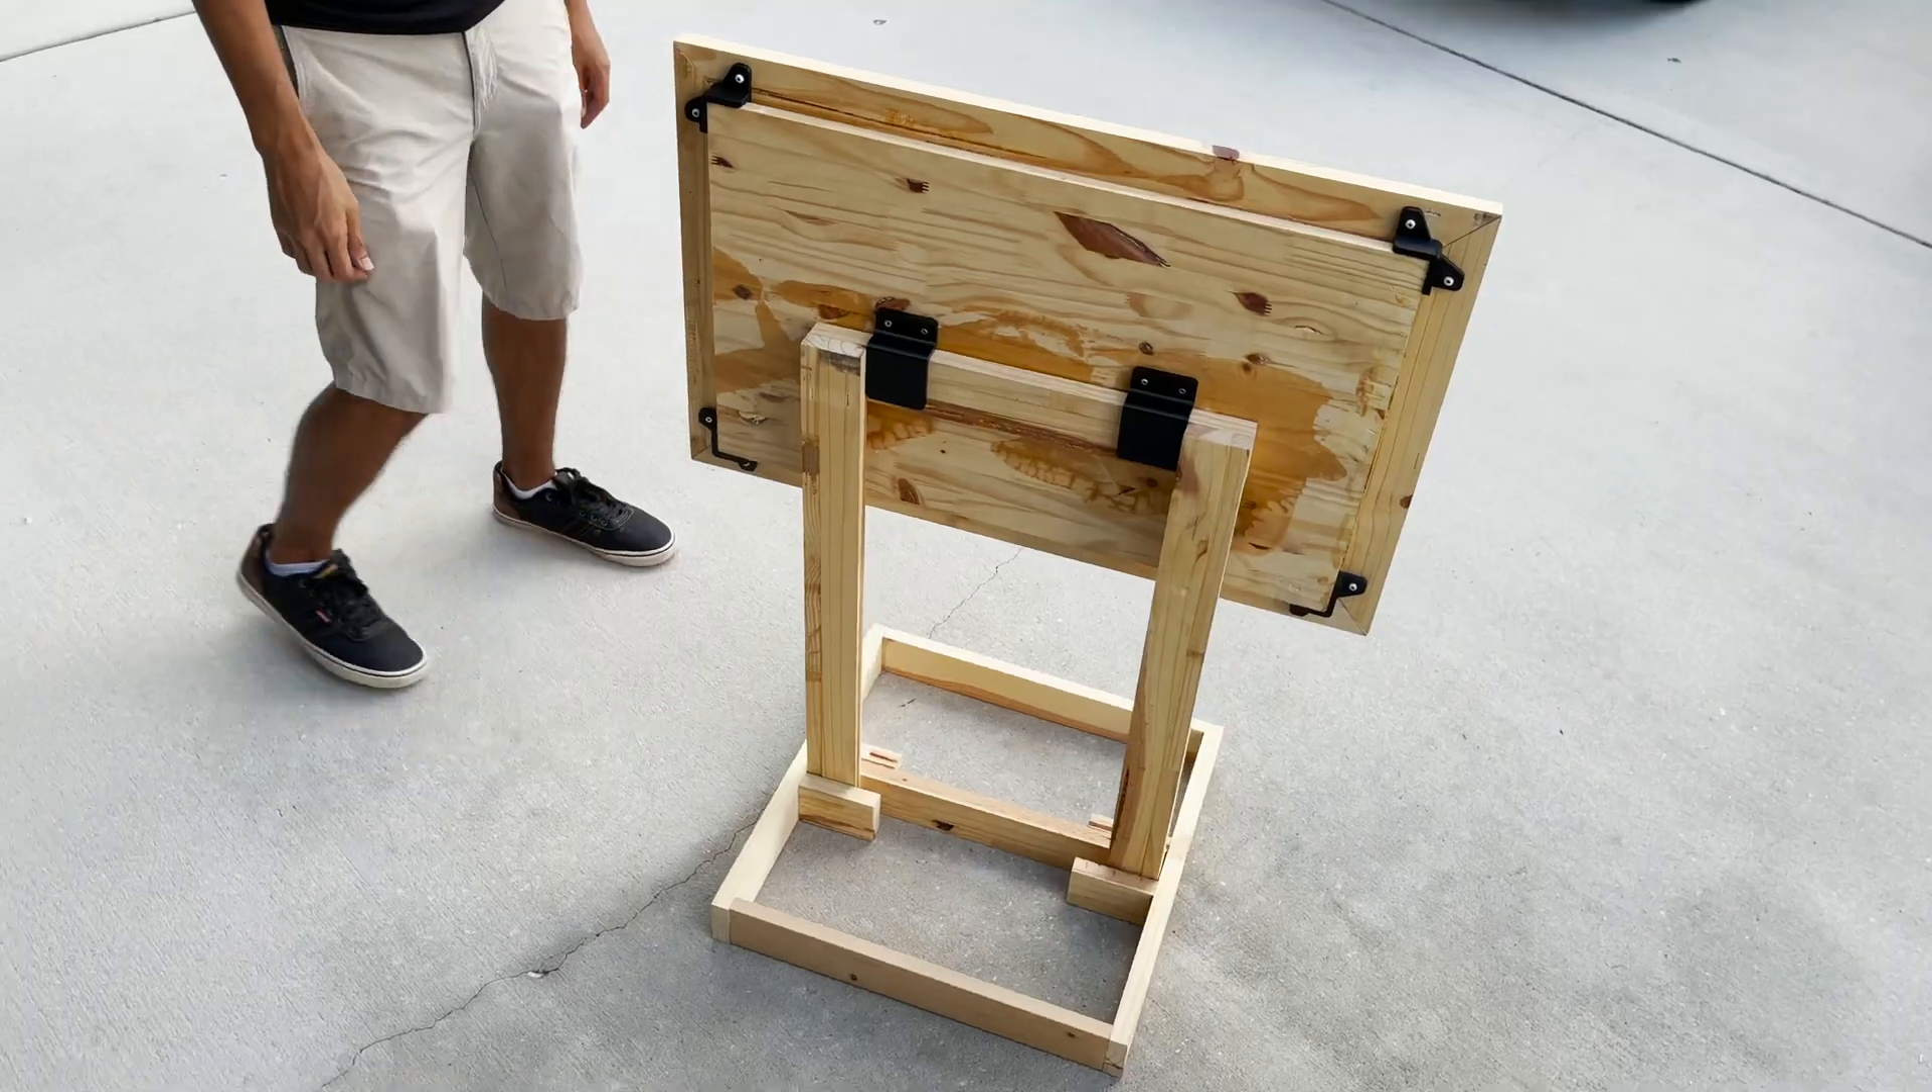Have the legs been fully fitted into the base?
Yes.